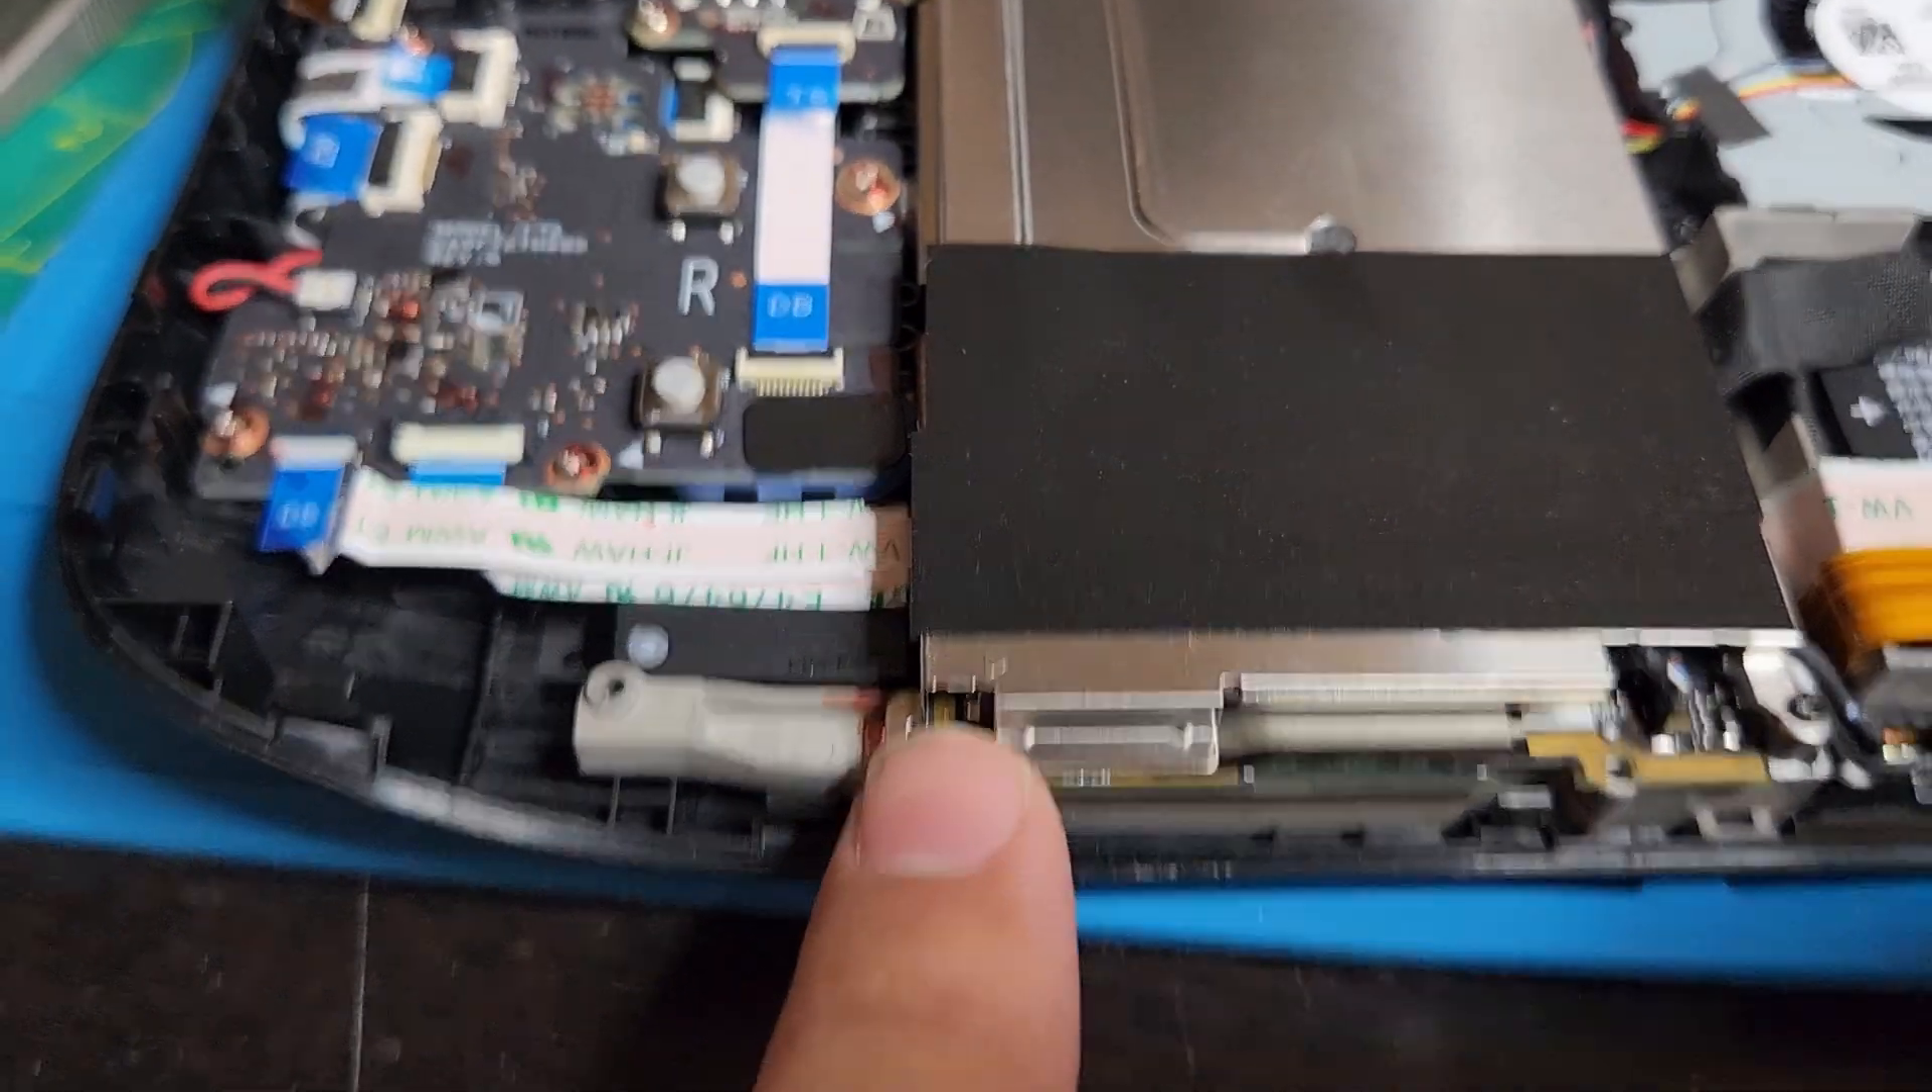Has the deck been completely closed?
No.